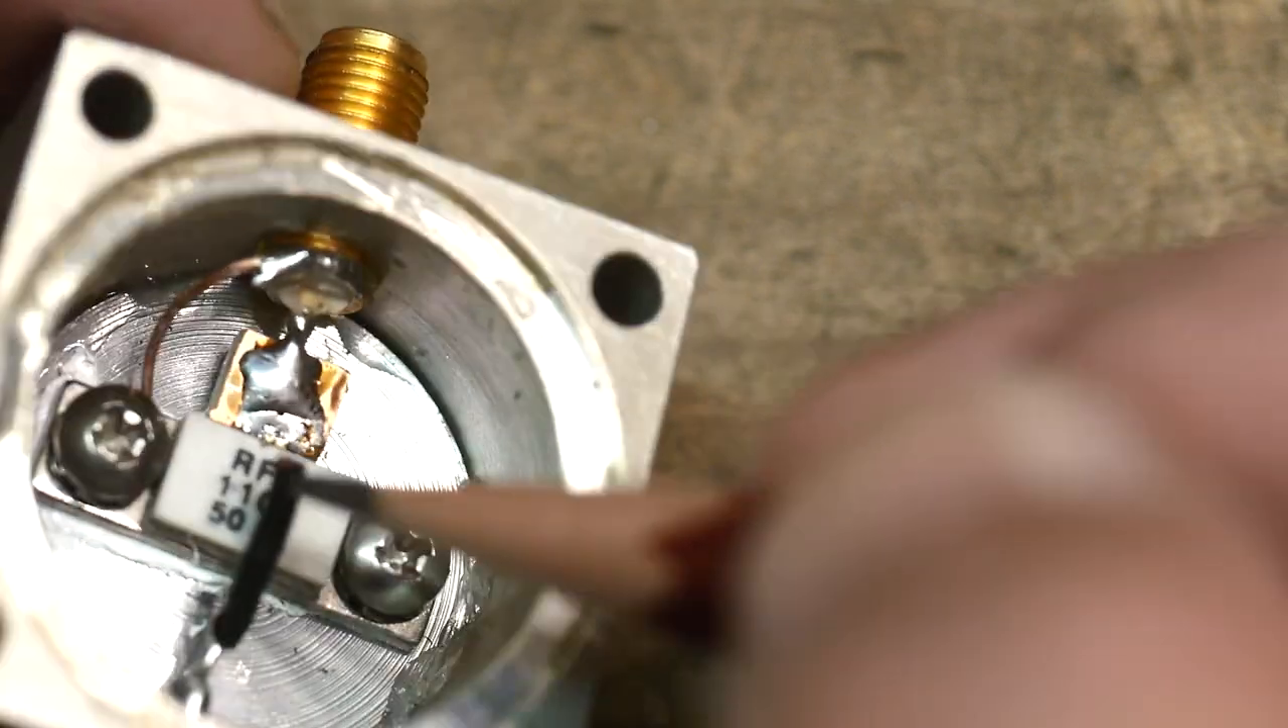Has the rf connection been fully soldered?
Yes.